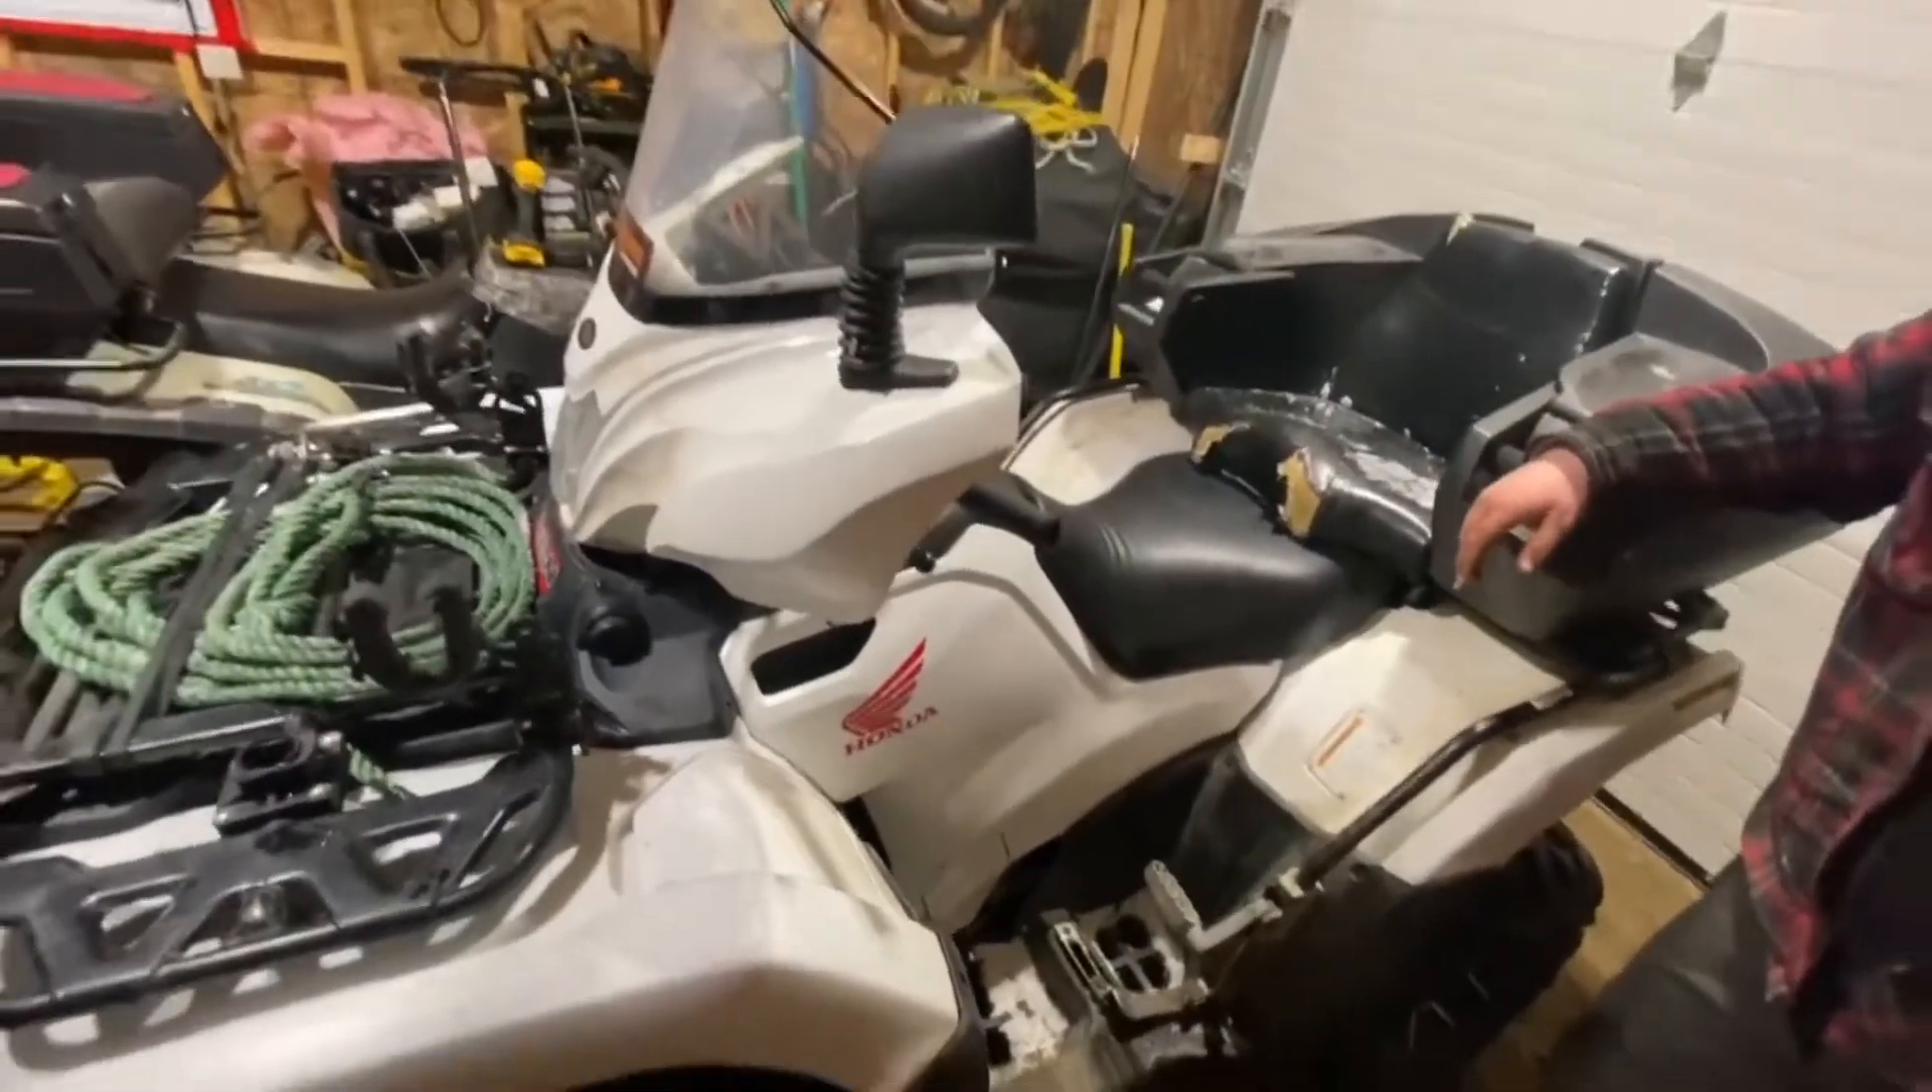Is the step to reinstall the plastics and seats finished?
Yes.